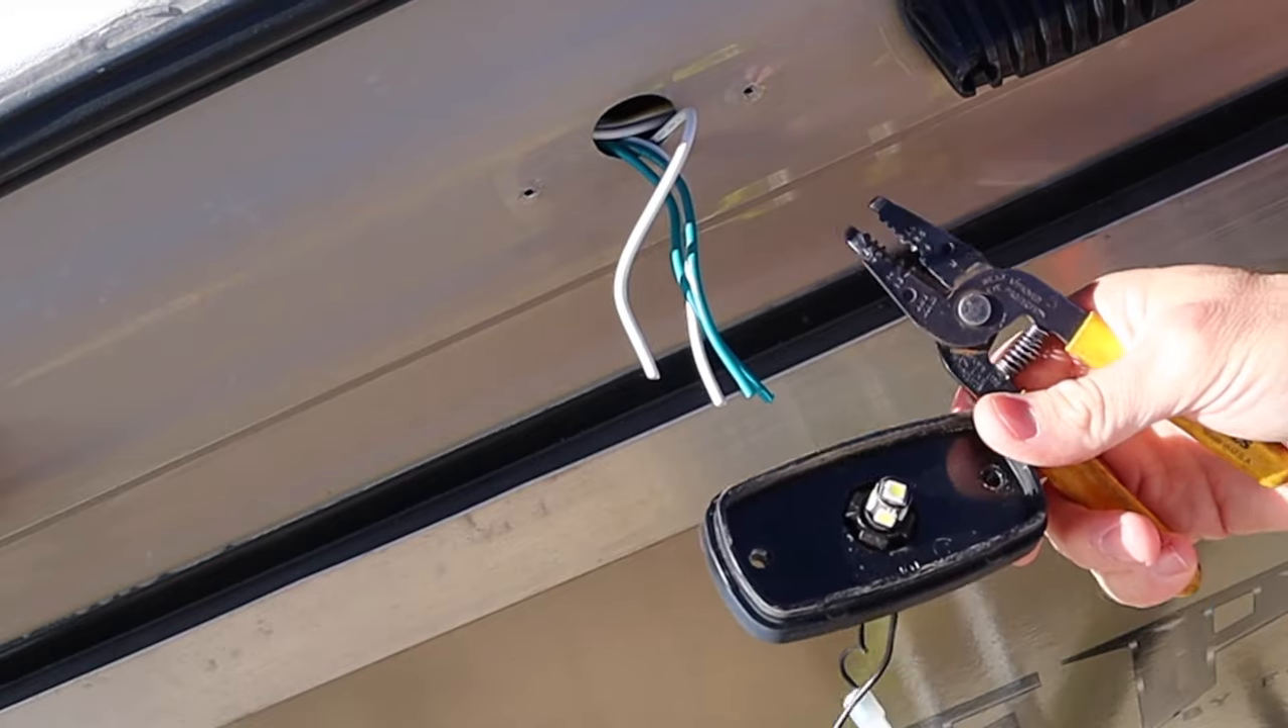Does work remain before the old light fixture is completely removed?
No.